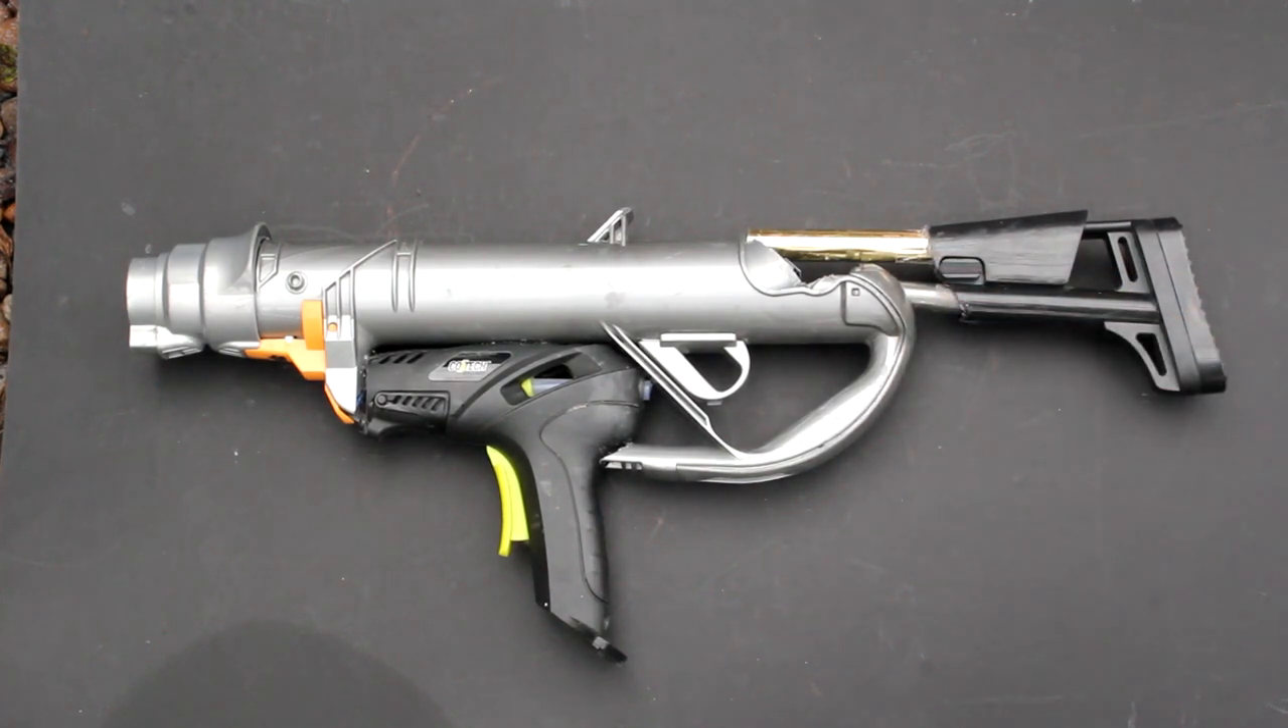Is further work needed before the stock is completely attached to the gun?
No.